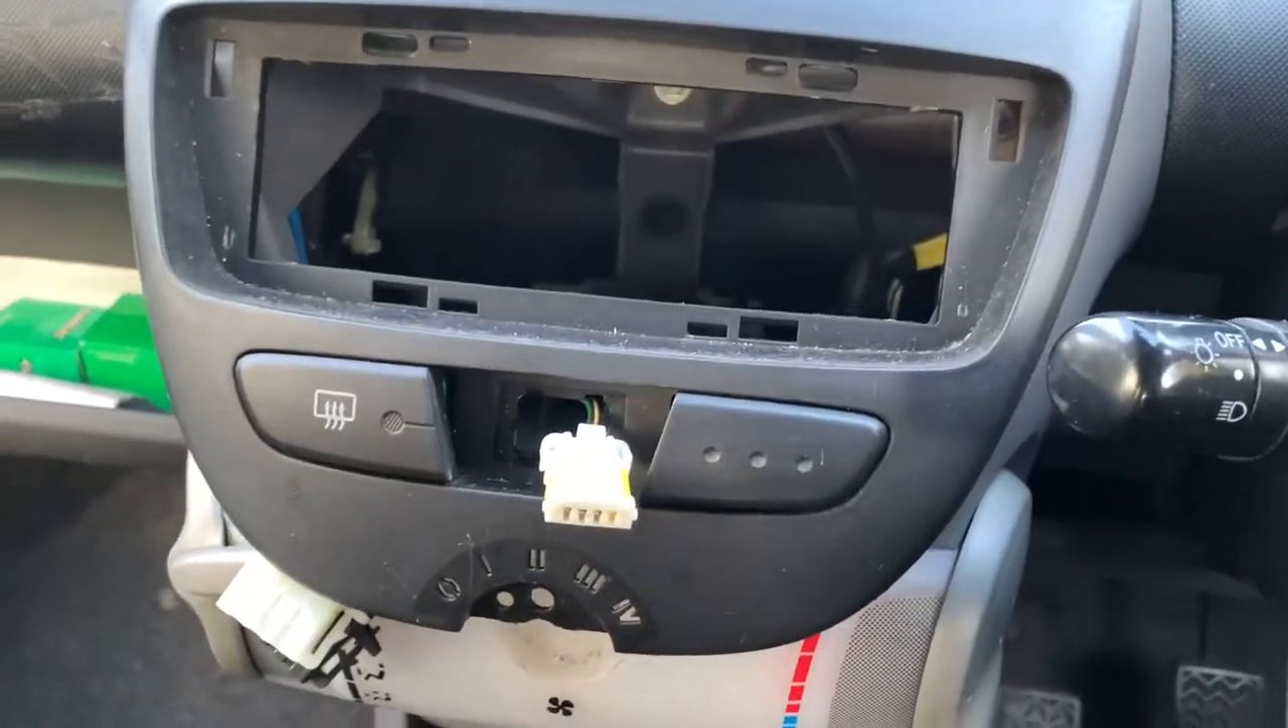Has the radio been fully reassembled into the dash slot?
No.